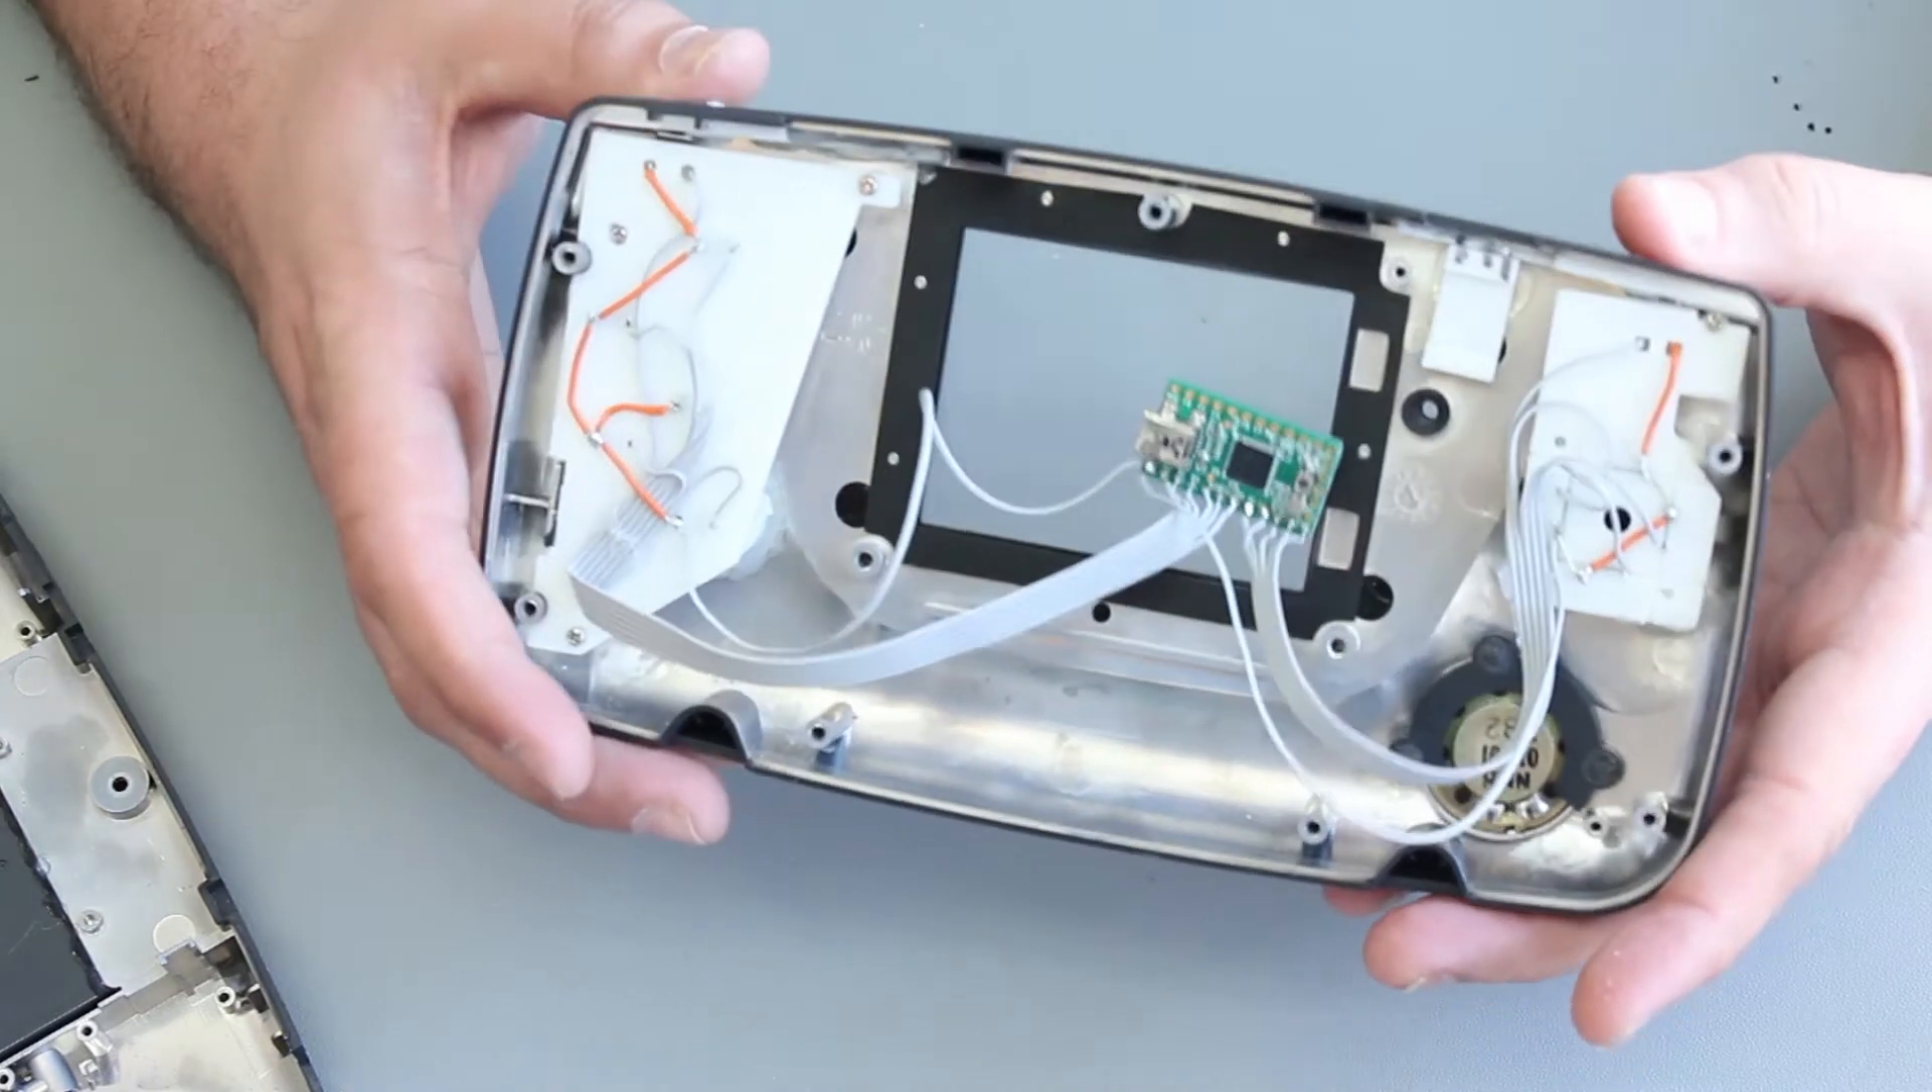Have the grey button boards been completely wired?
Yes.